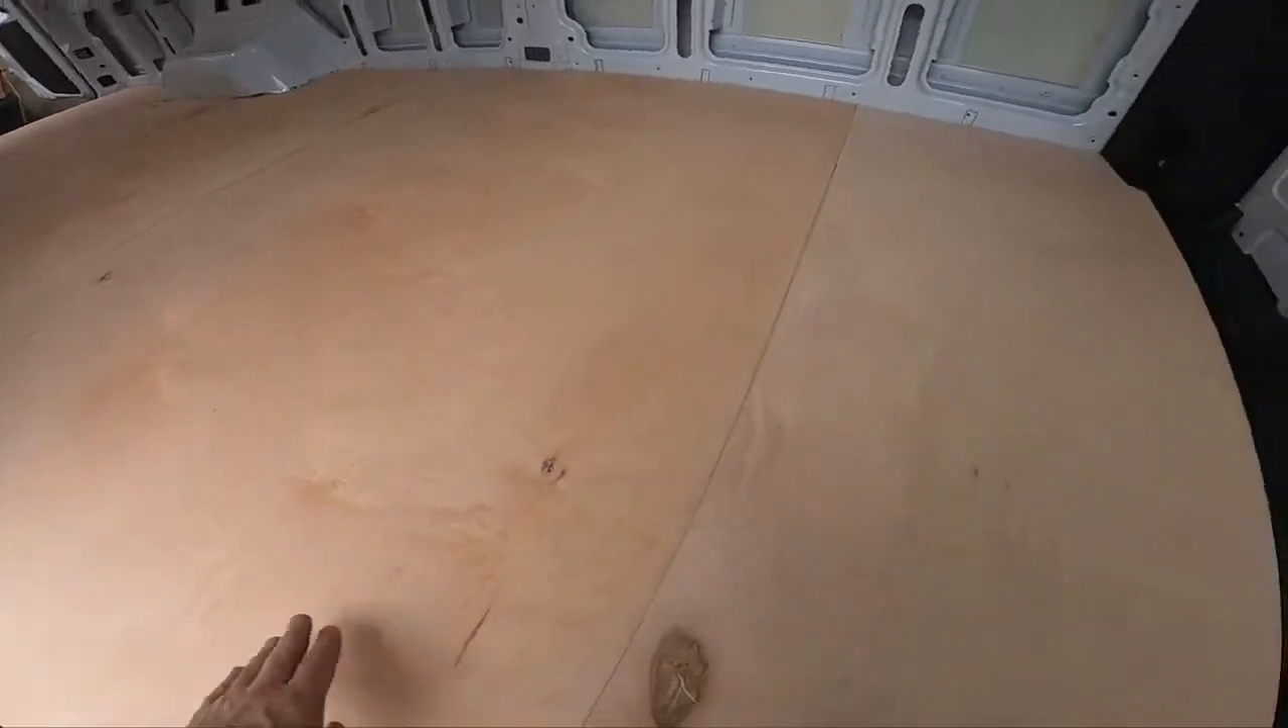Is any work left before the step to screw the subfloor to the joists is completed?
Yes.